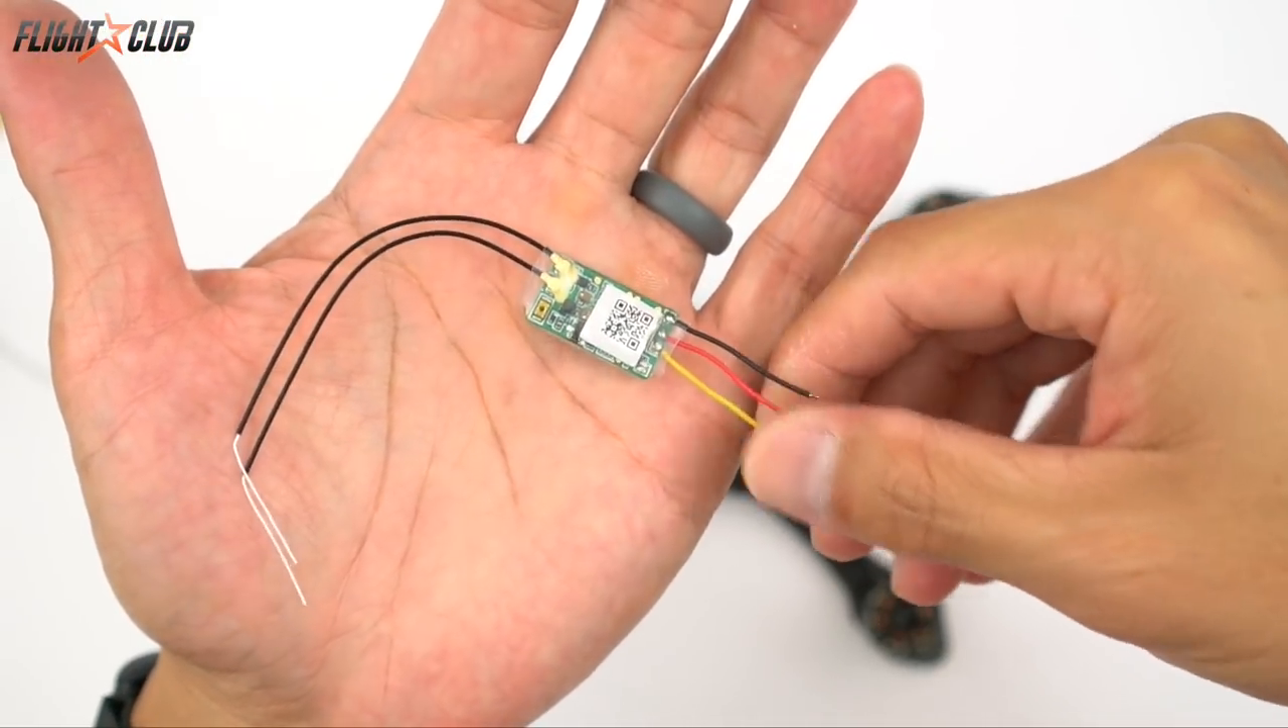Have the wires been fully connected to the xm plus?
Yes.